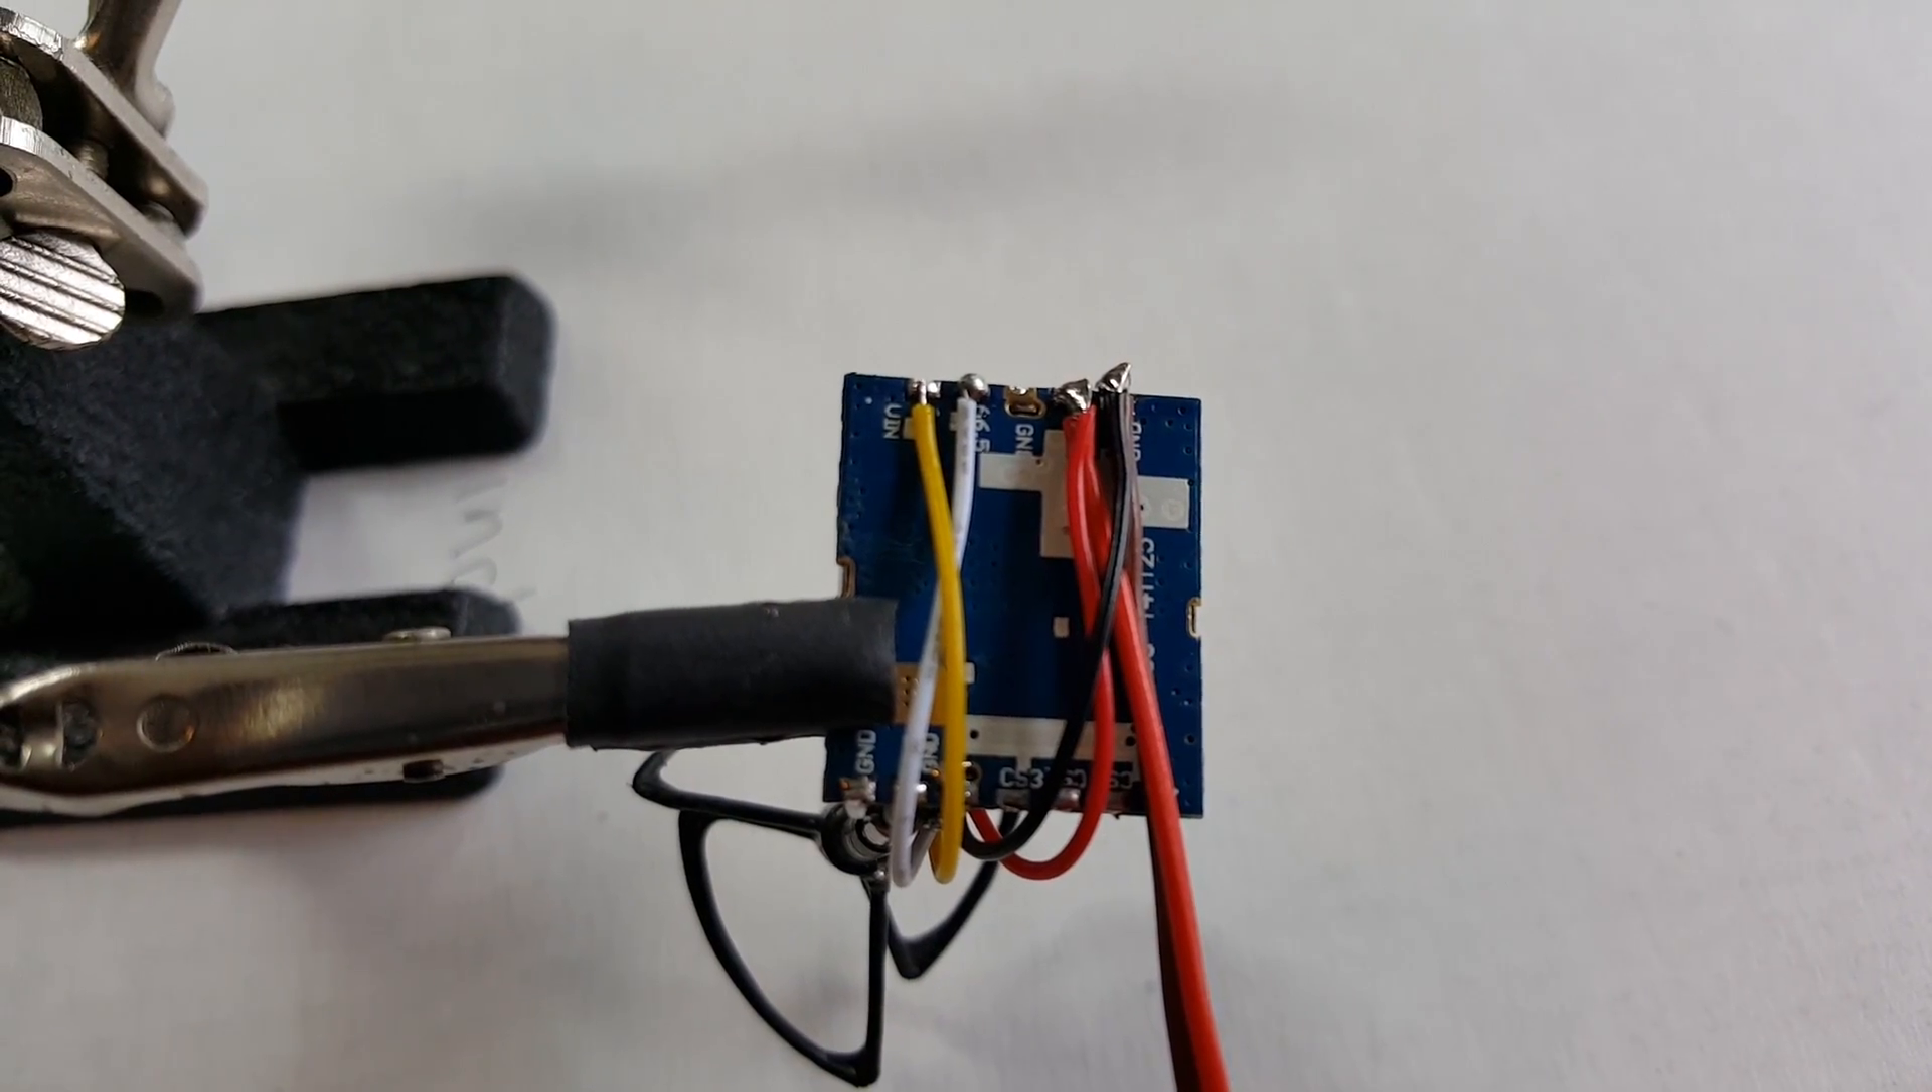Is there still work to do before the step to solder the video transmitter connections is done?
No.